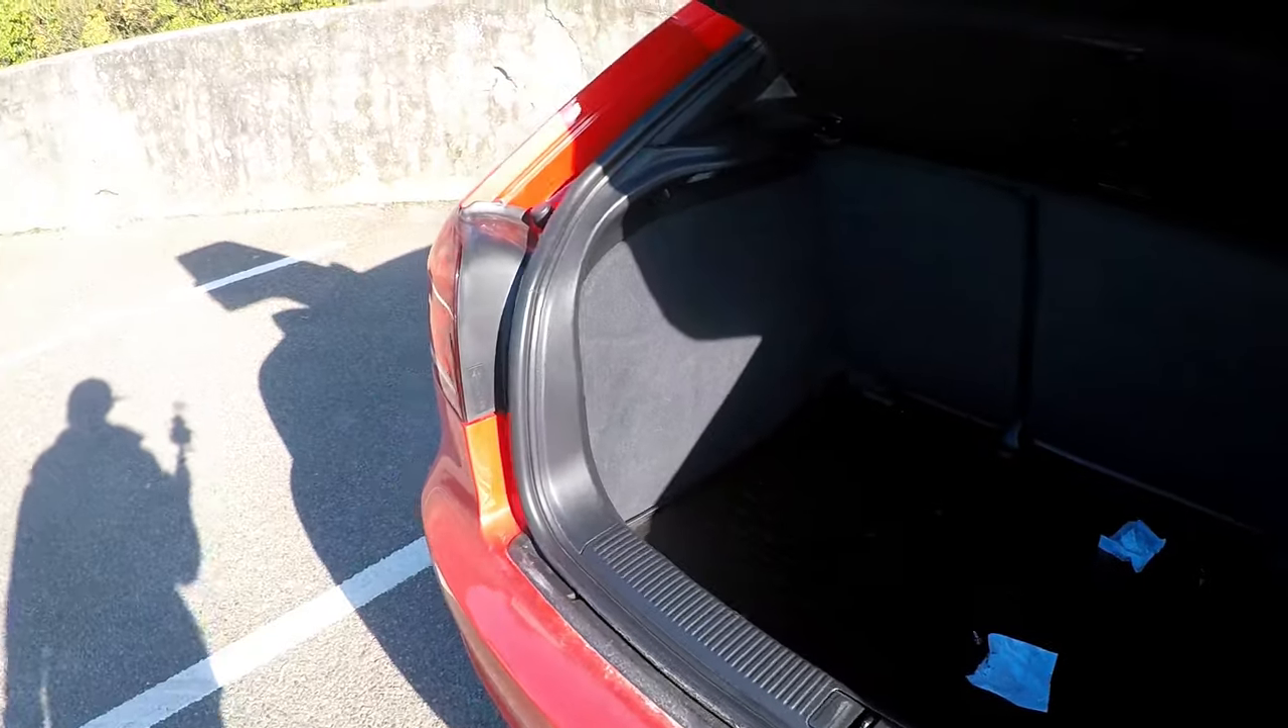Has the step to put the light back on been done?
Yes.